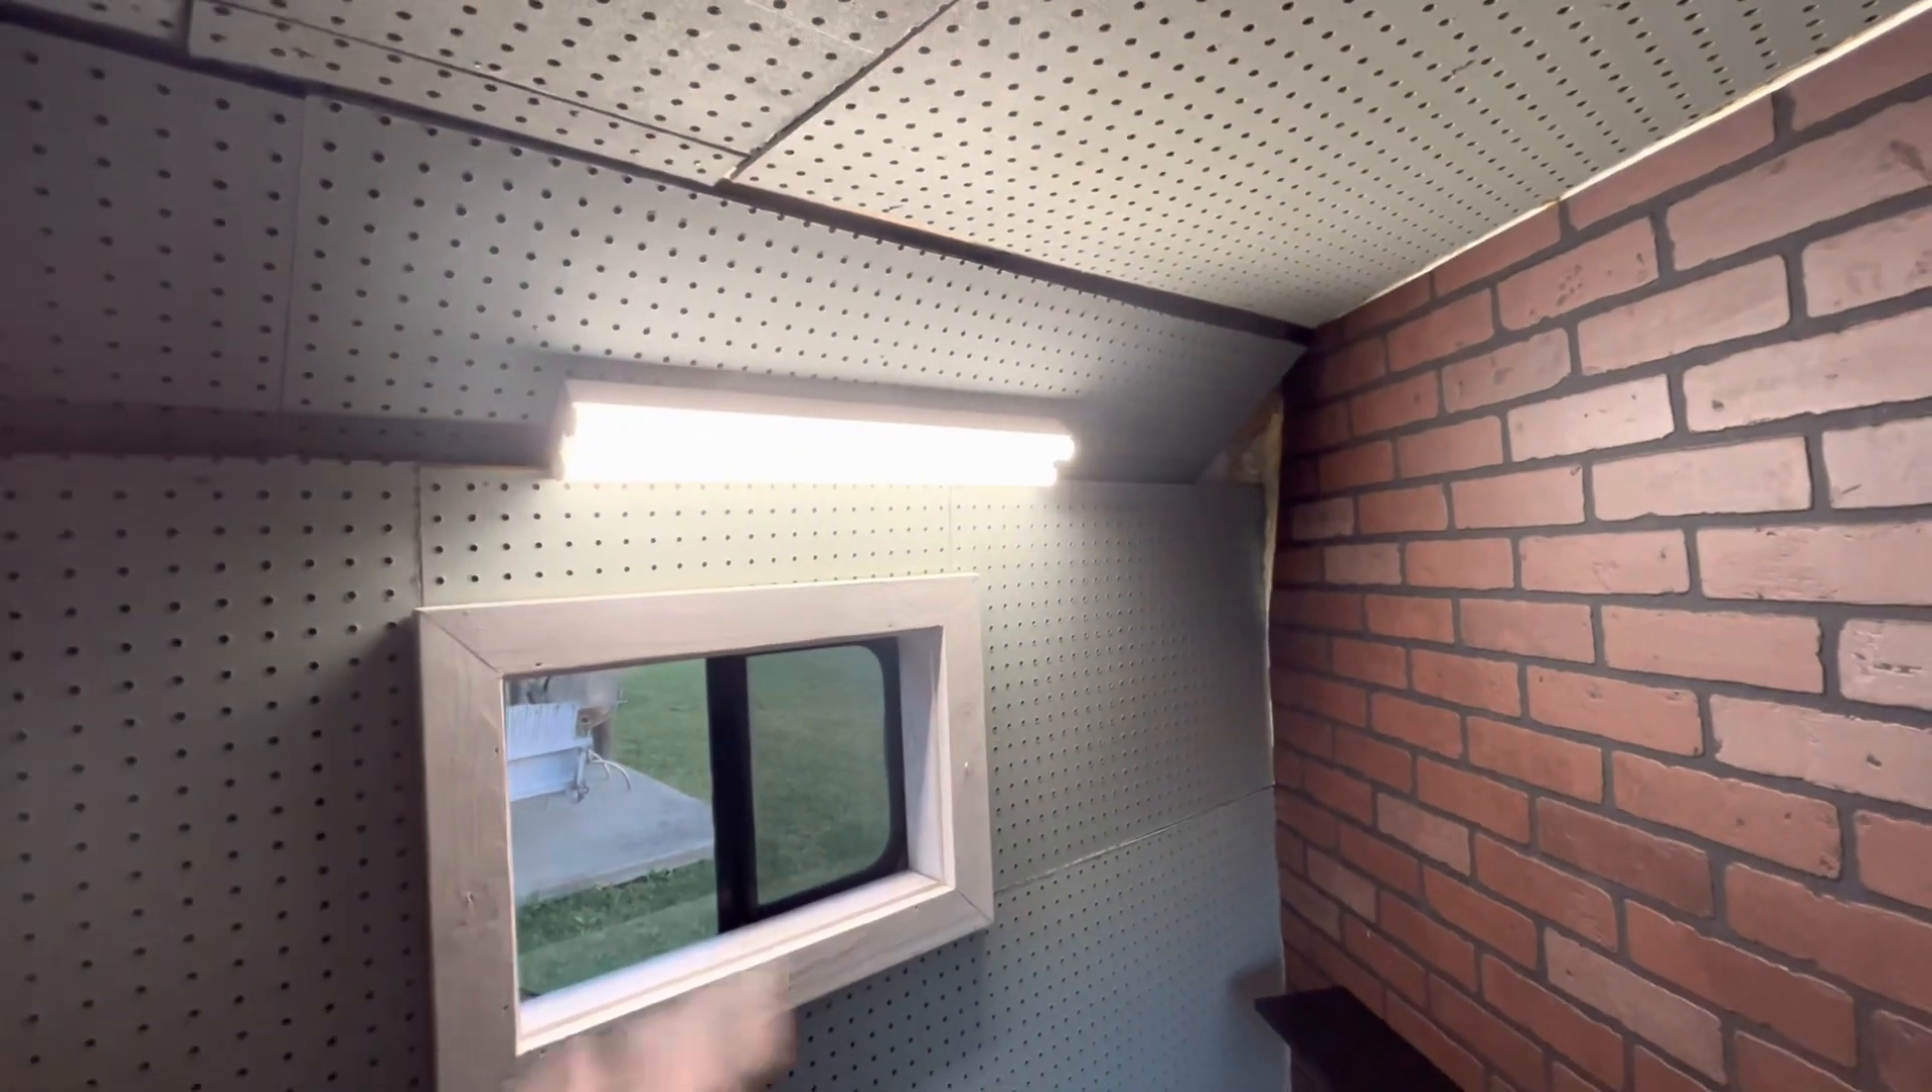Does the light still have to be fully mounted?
No.